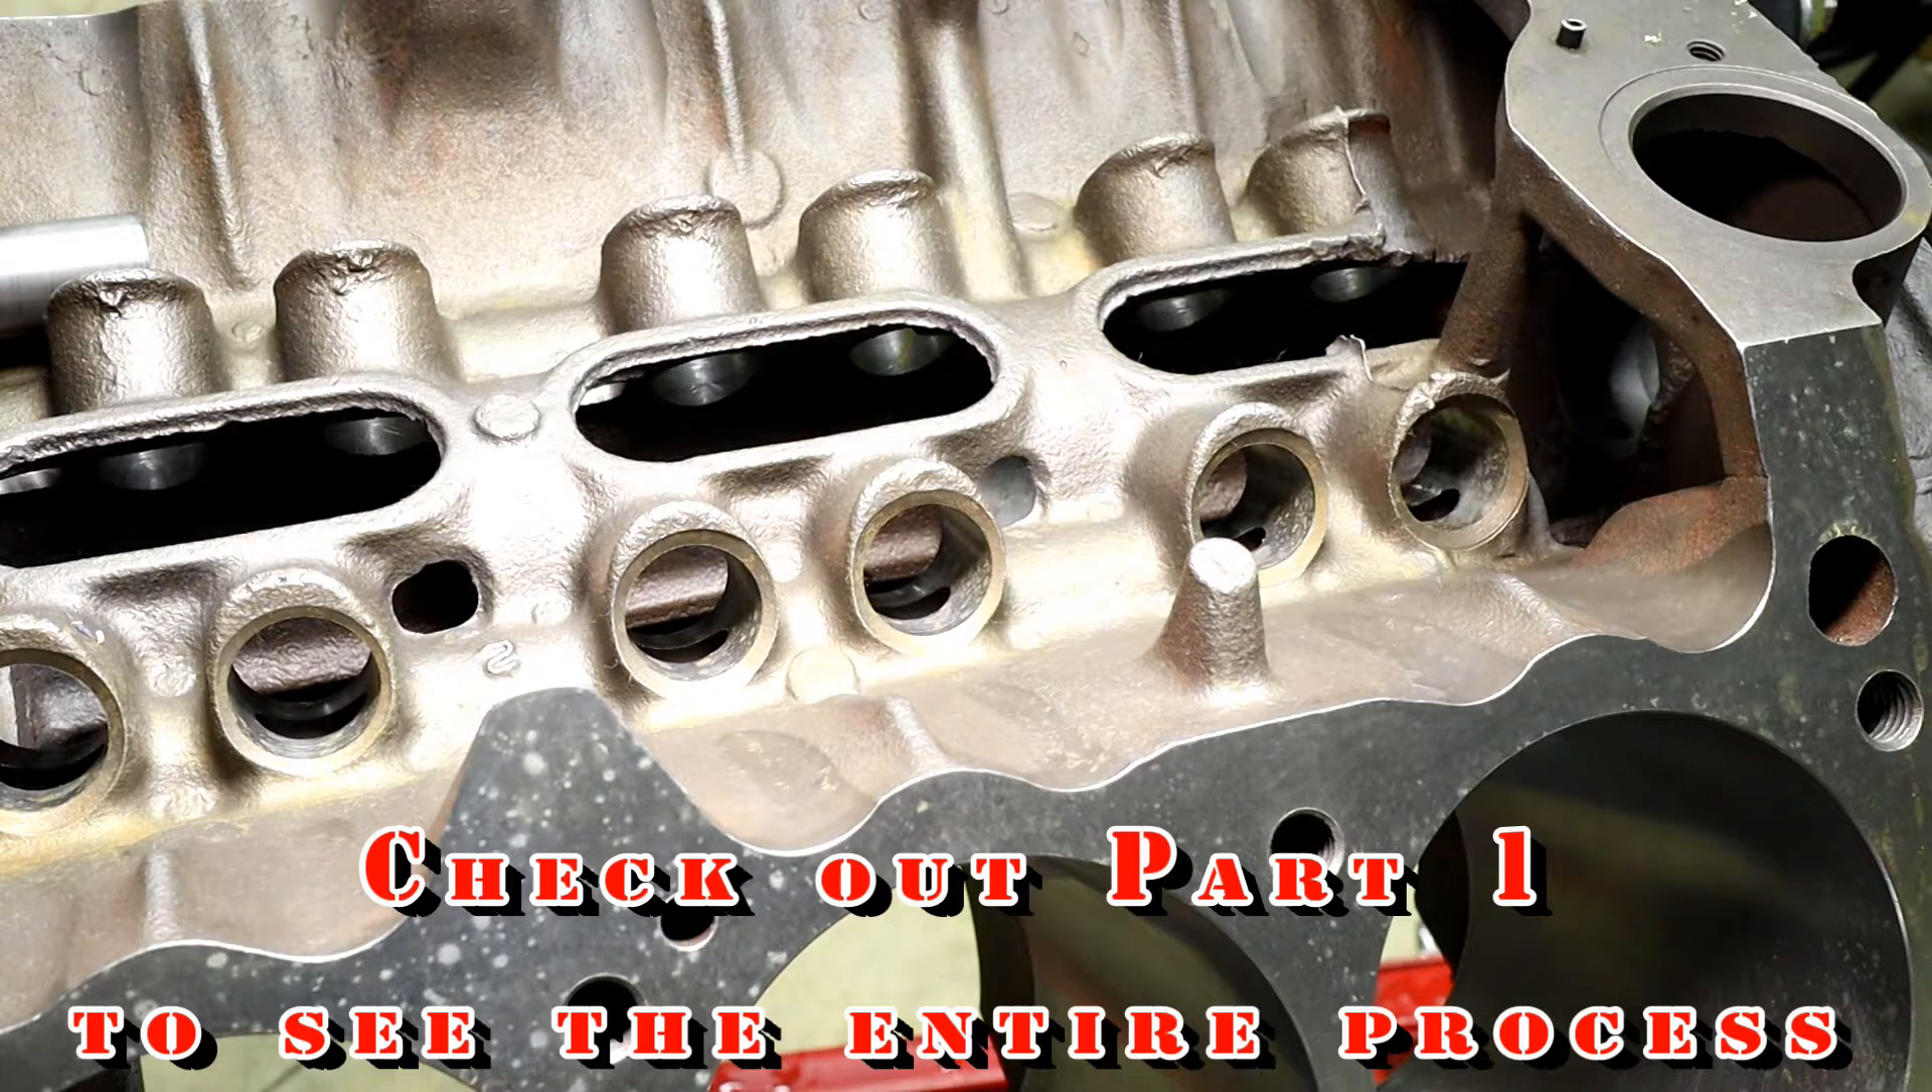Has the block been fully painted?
No.